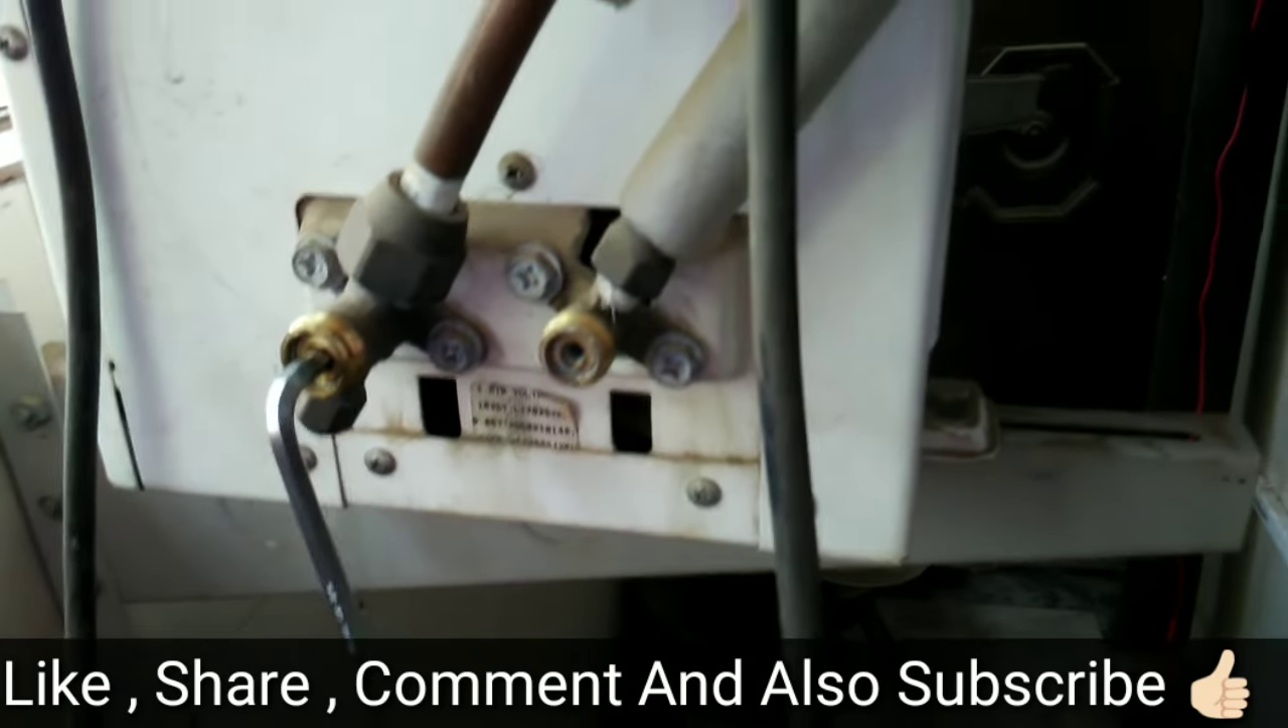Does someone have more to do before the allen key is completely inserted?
No.